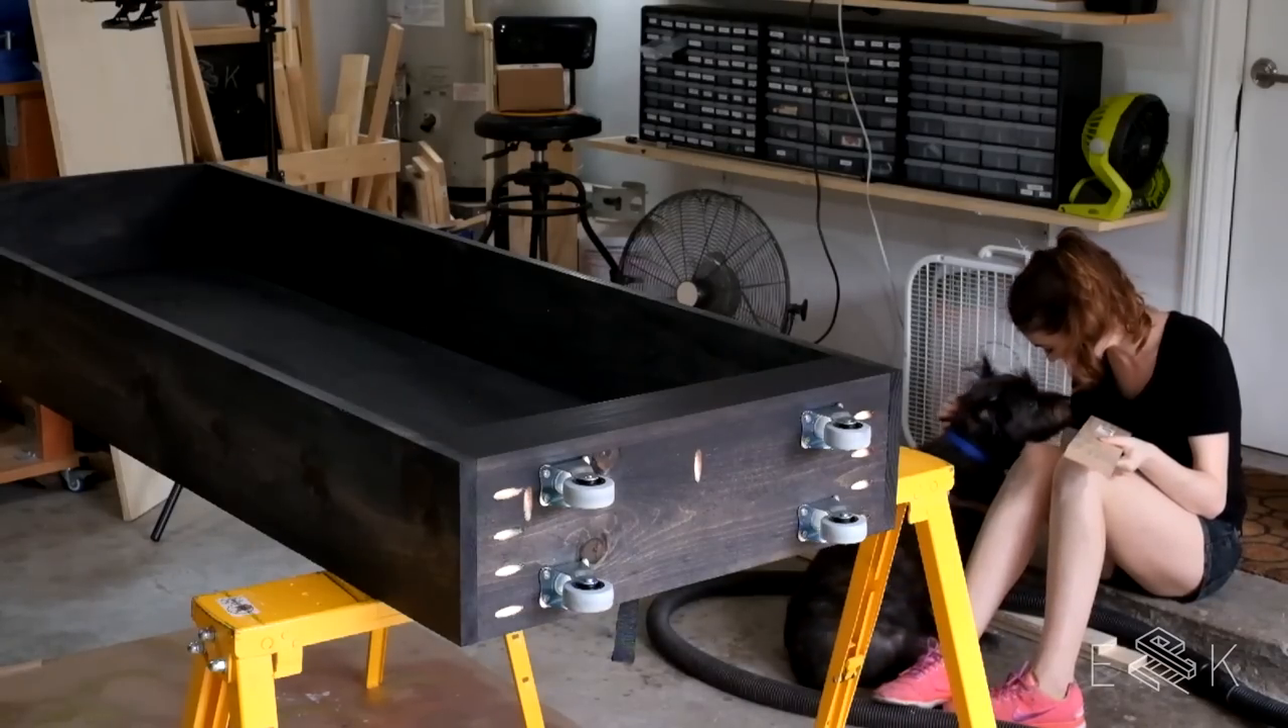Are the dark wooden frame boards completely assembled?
Yes.